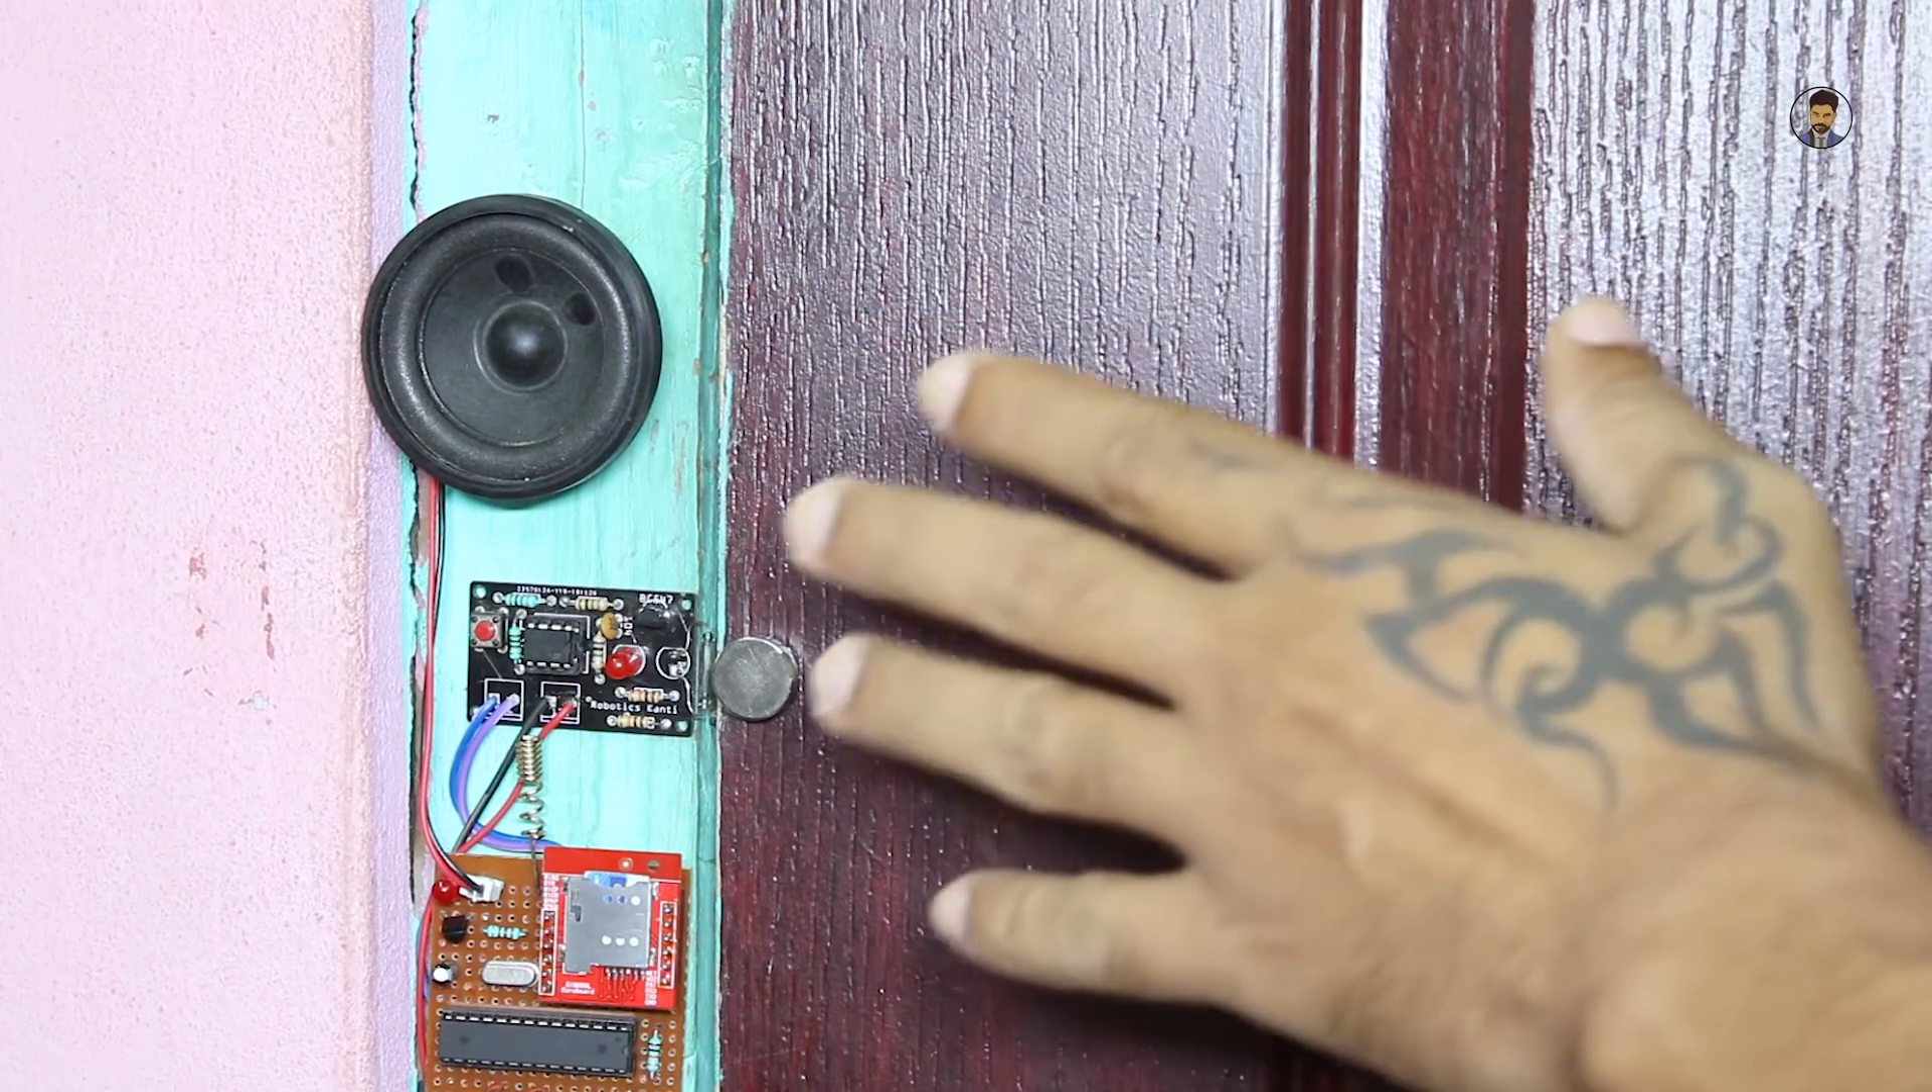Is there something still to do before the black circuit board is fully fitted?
No.